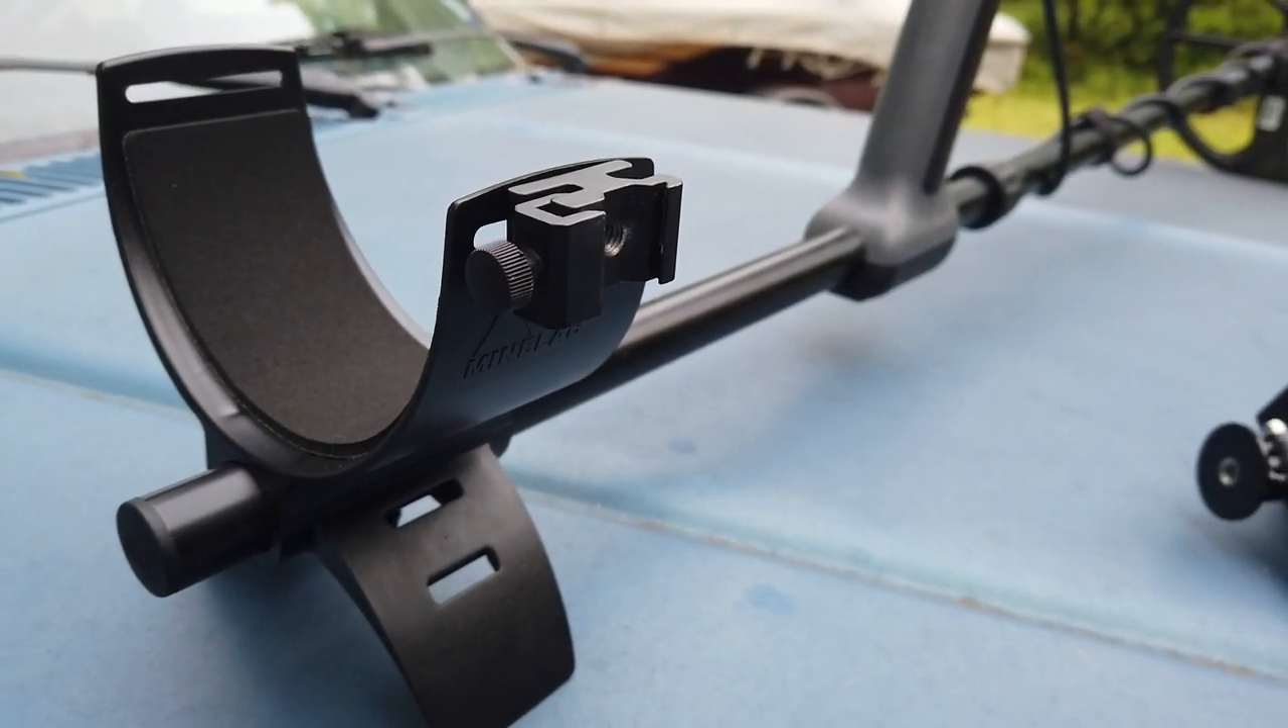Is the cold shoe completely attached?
Yes.